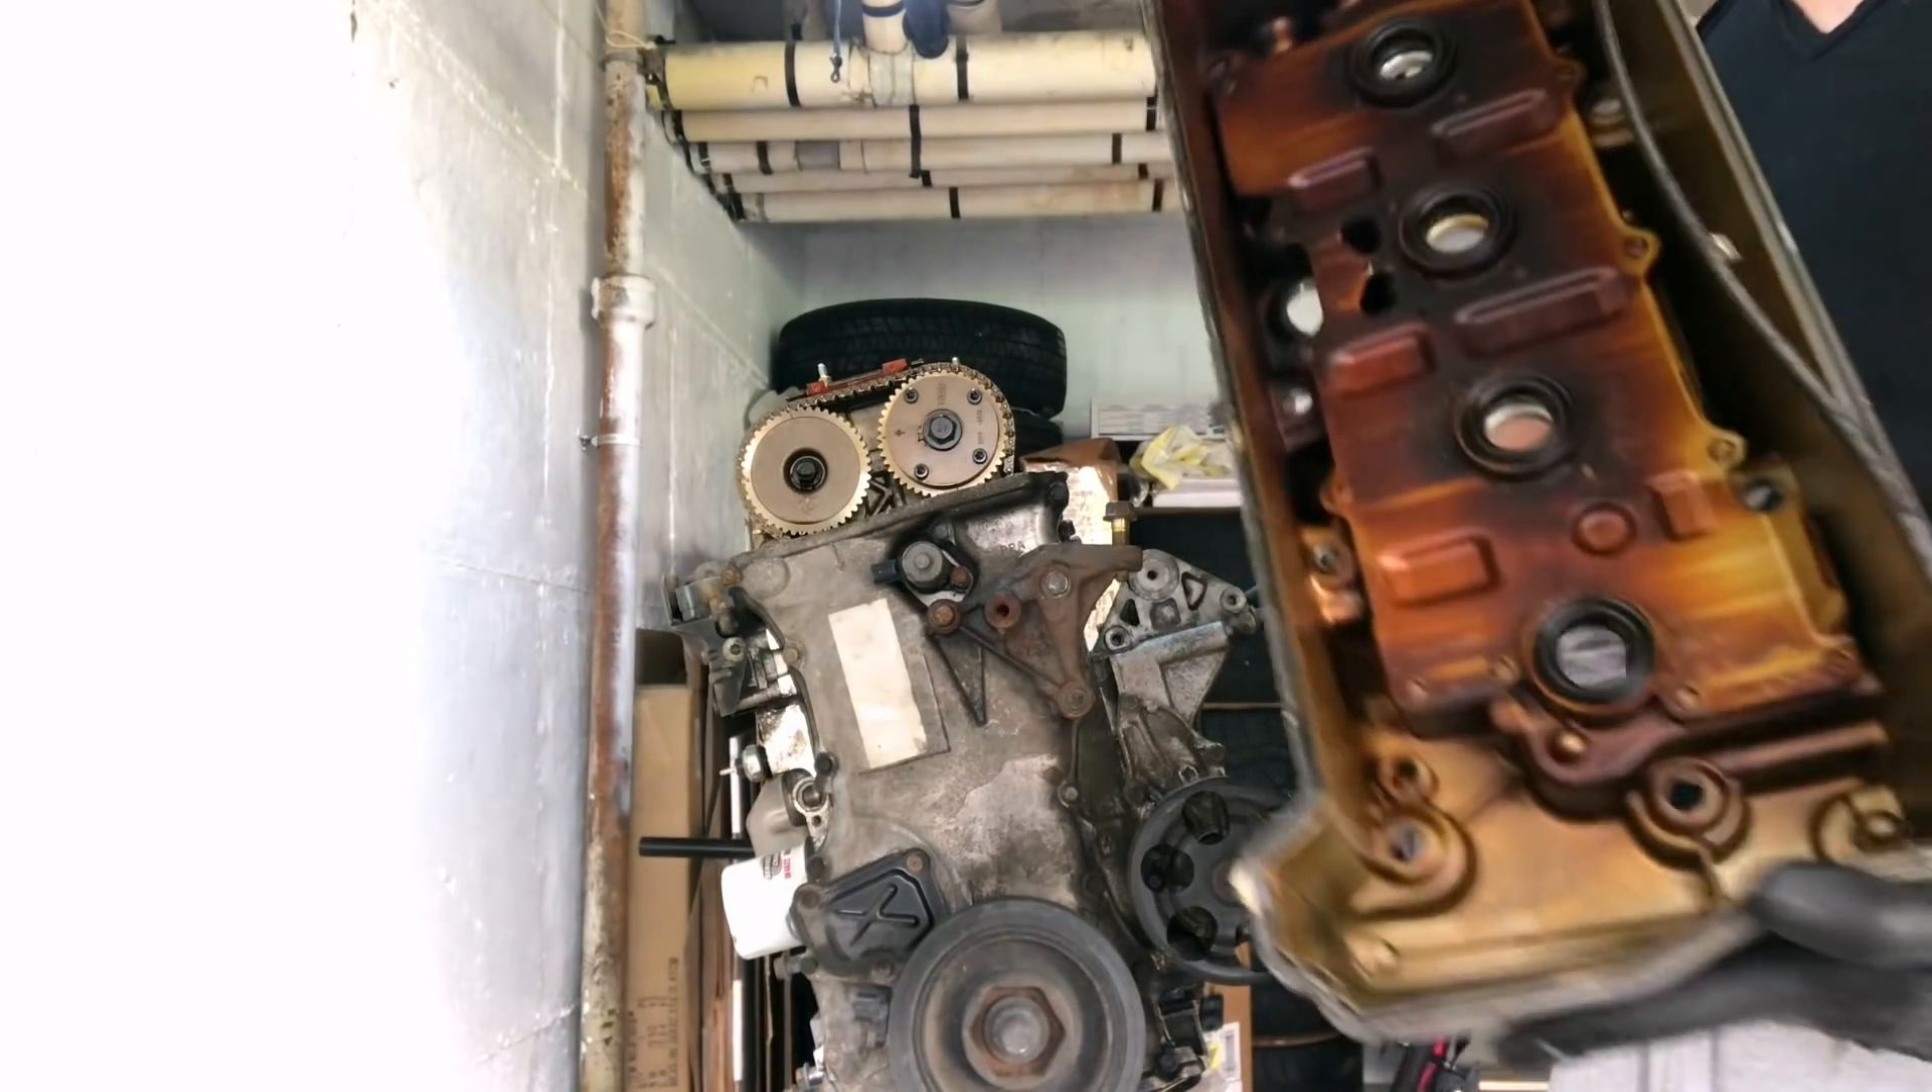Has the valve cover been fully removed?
Yes.